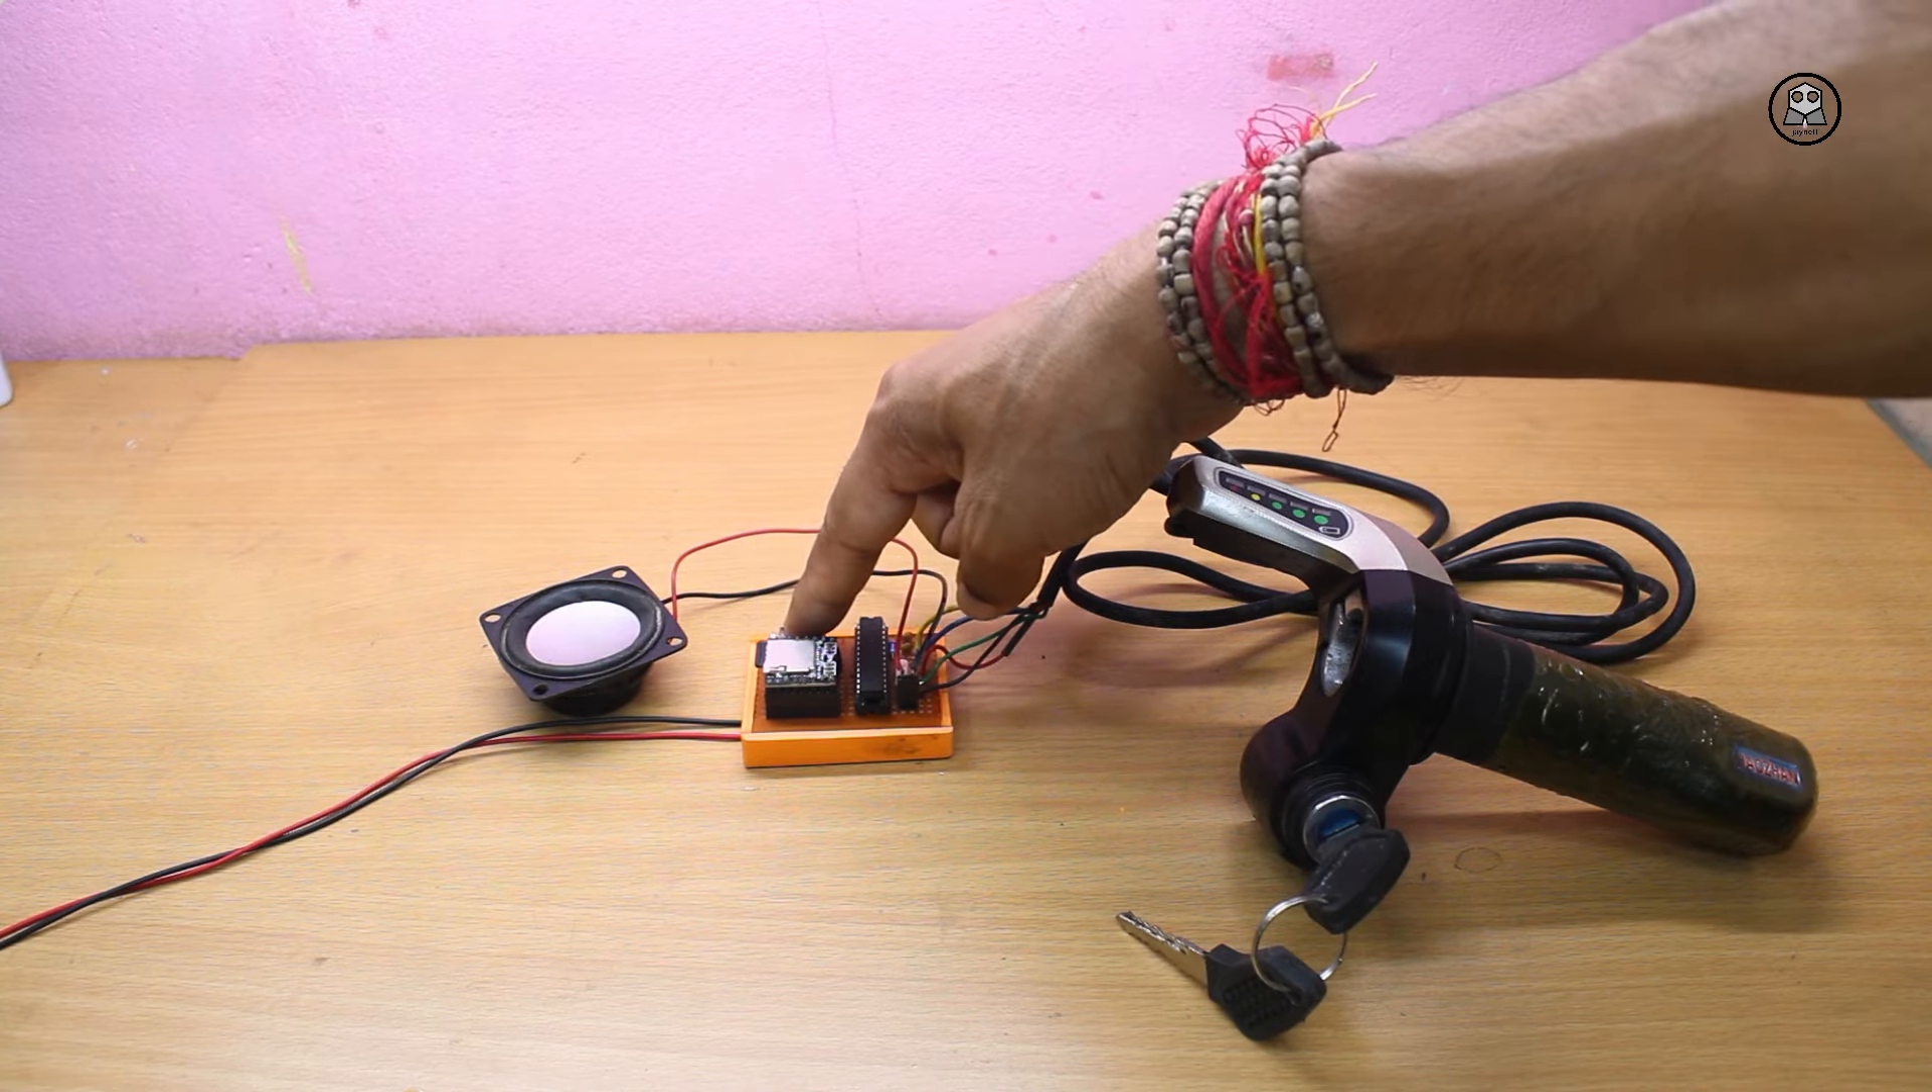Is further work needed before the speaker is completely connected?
No.